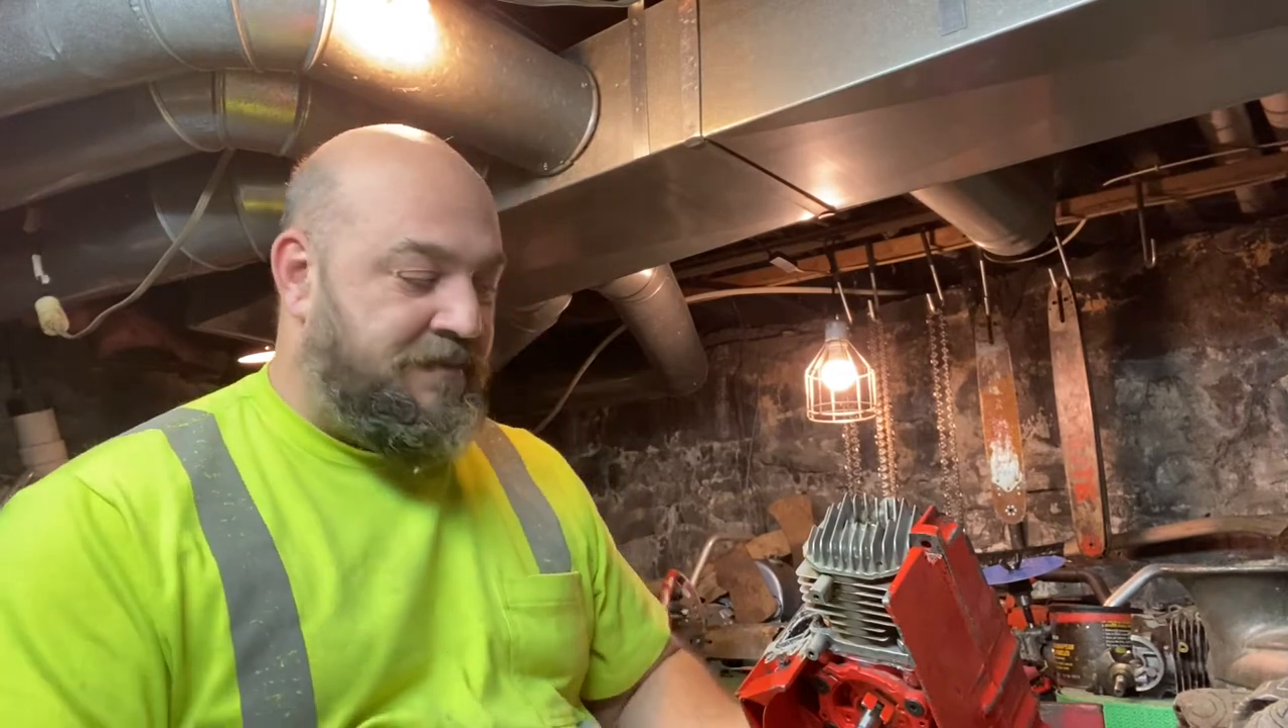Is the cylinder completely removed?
No.